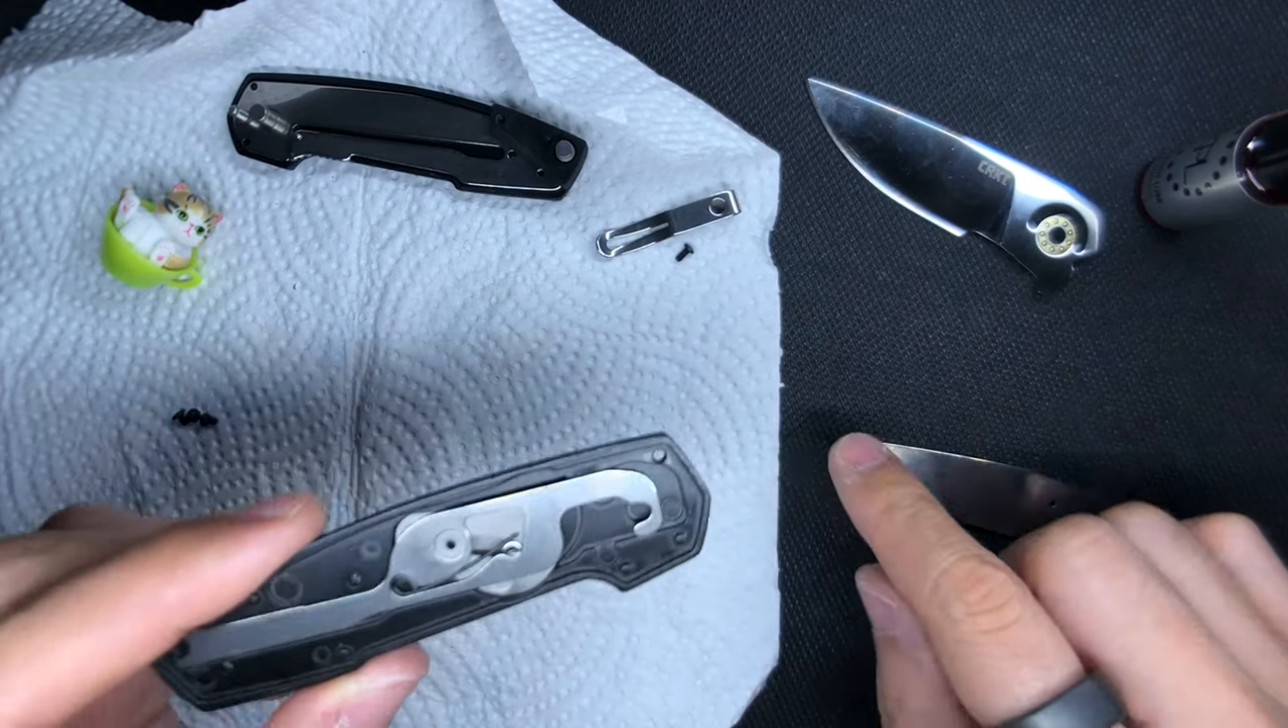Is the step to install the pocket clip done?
No.